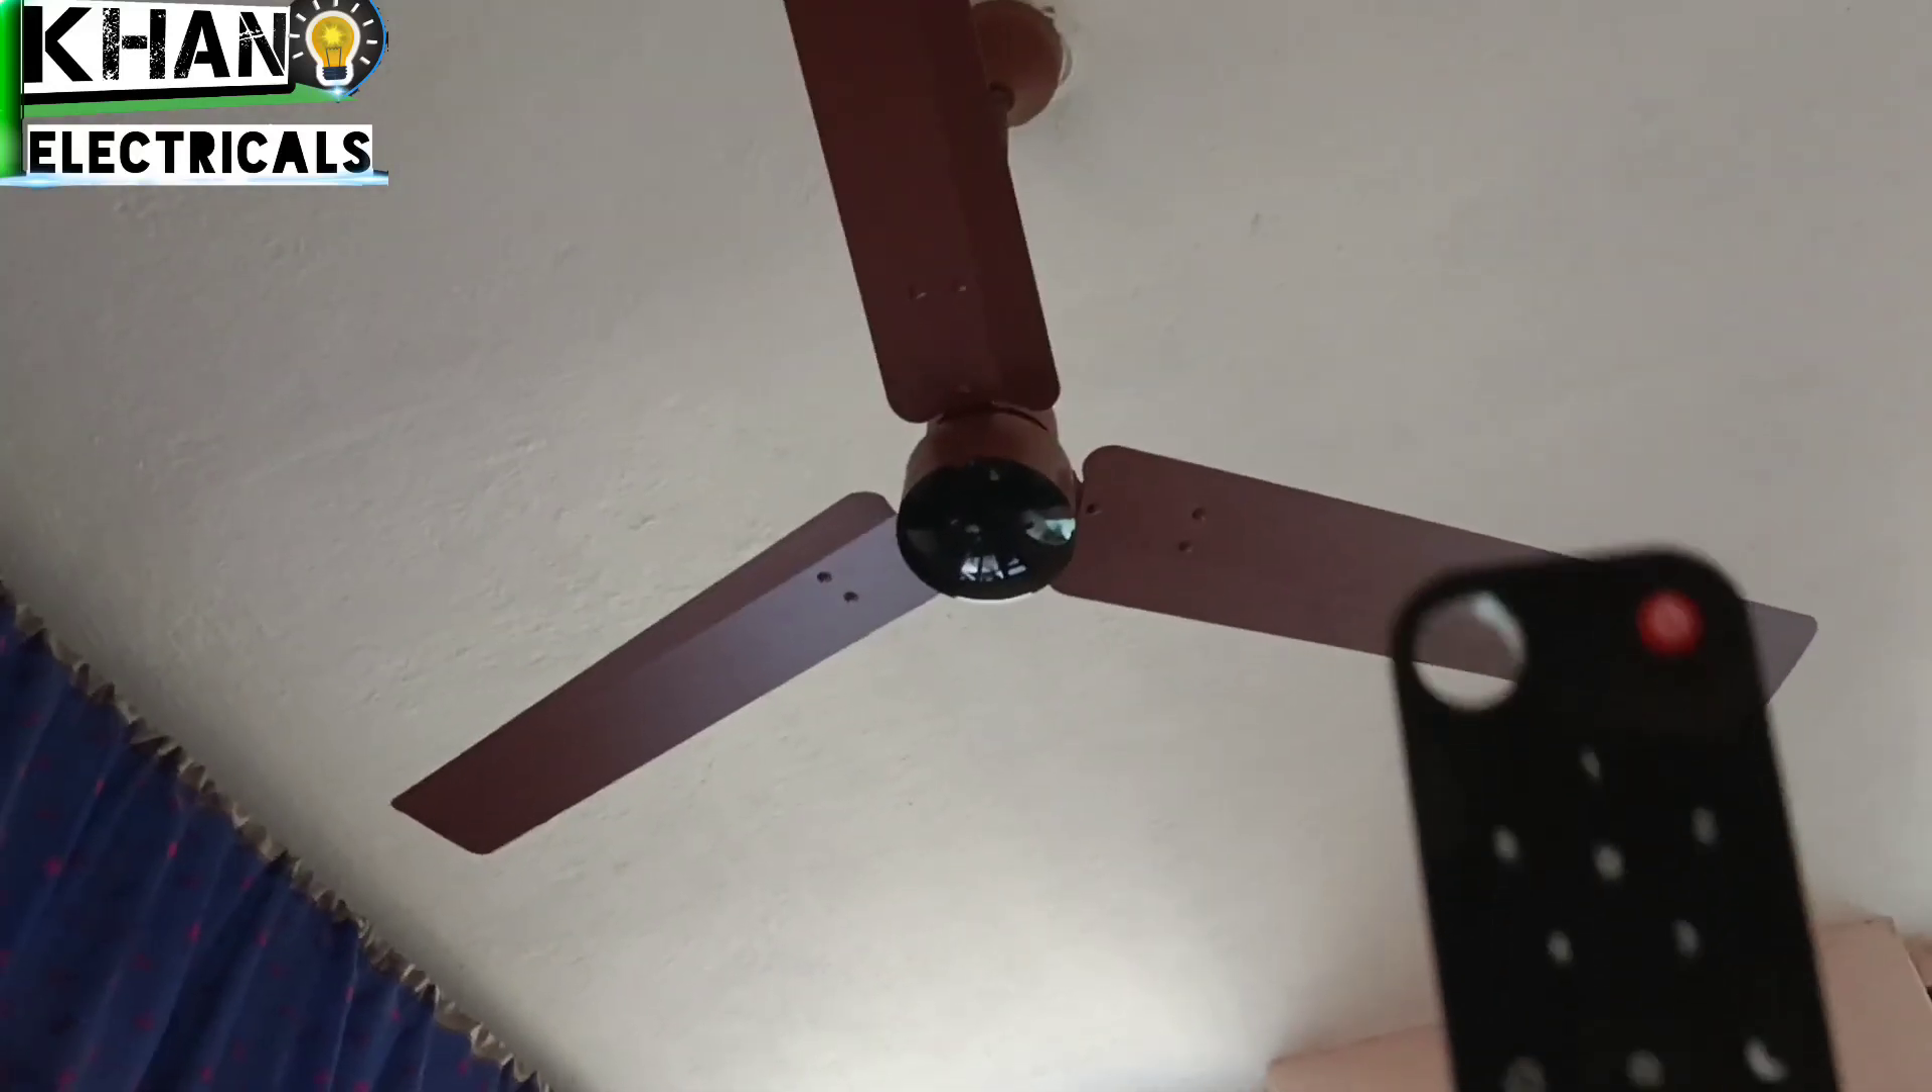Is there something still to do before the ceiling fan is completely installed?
No.